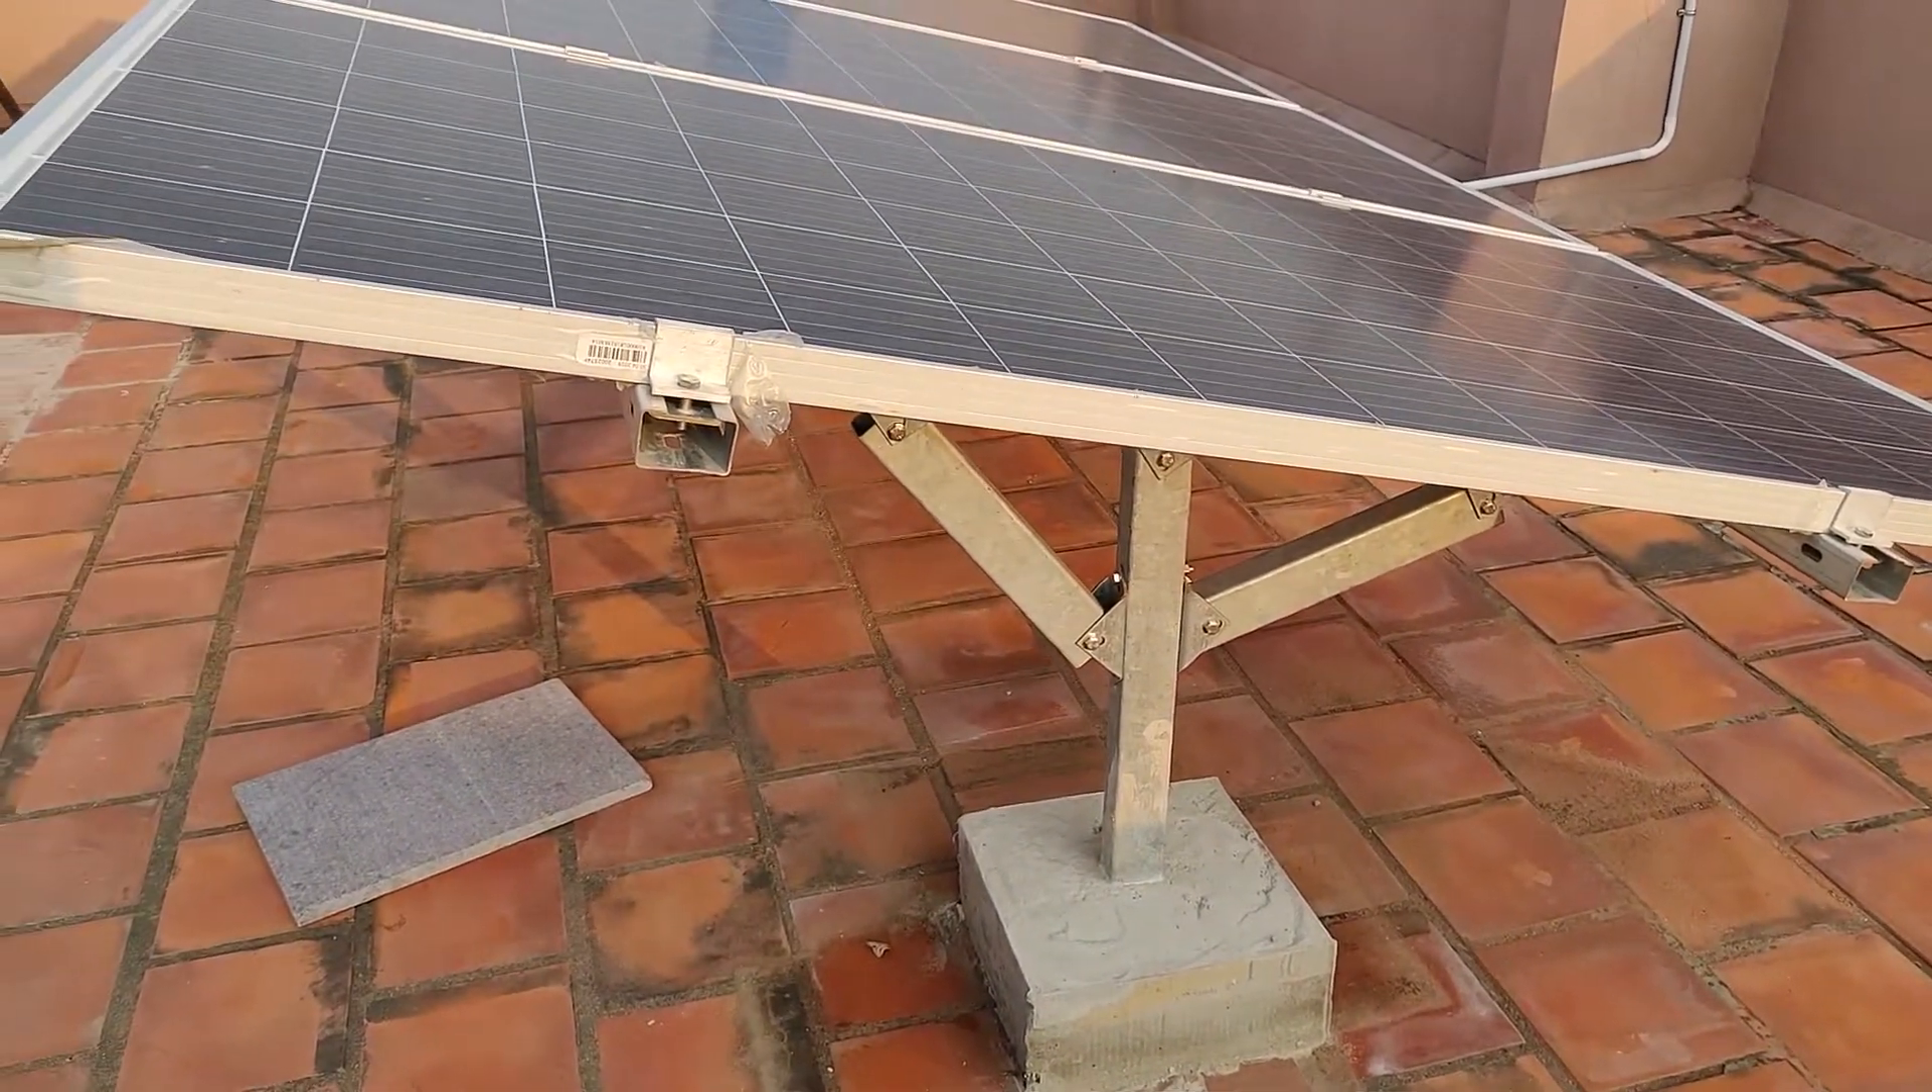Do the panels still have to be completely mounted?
No.